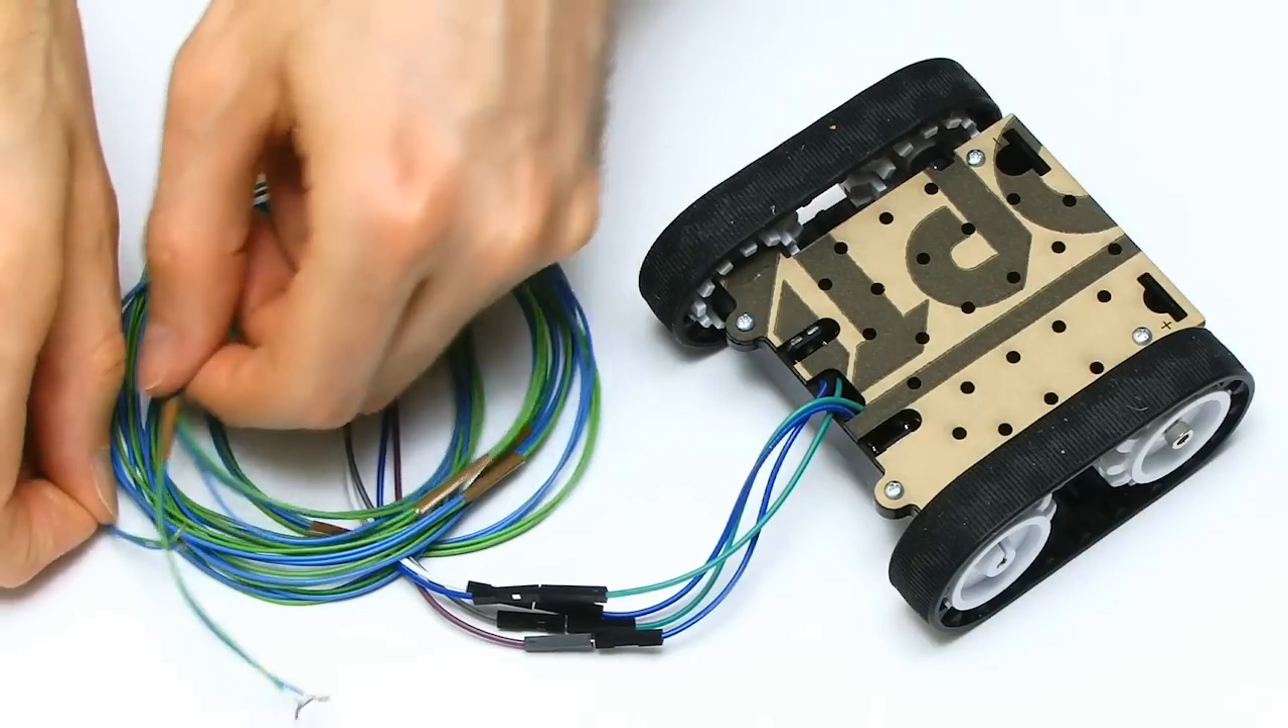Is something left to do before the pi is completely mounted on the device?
Yes.